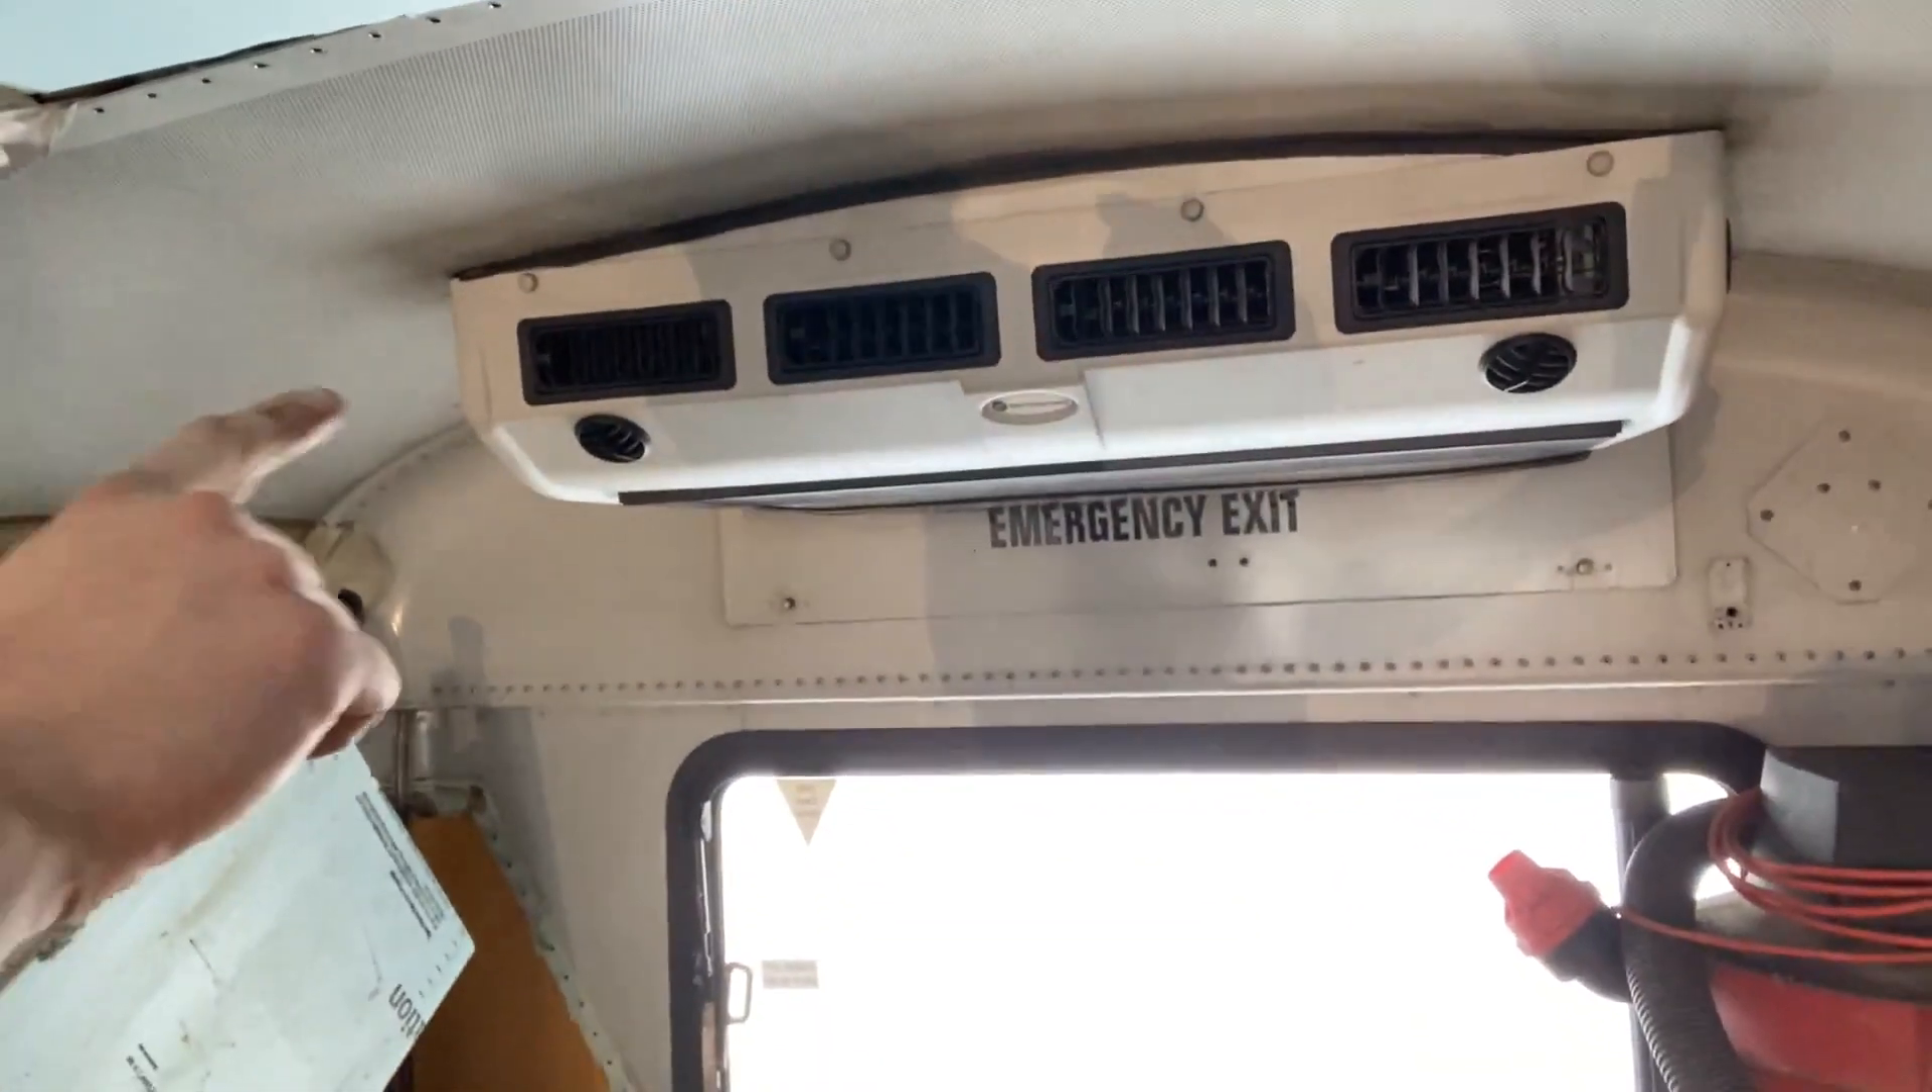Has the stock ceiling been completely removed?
No.